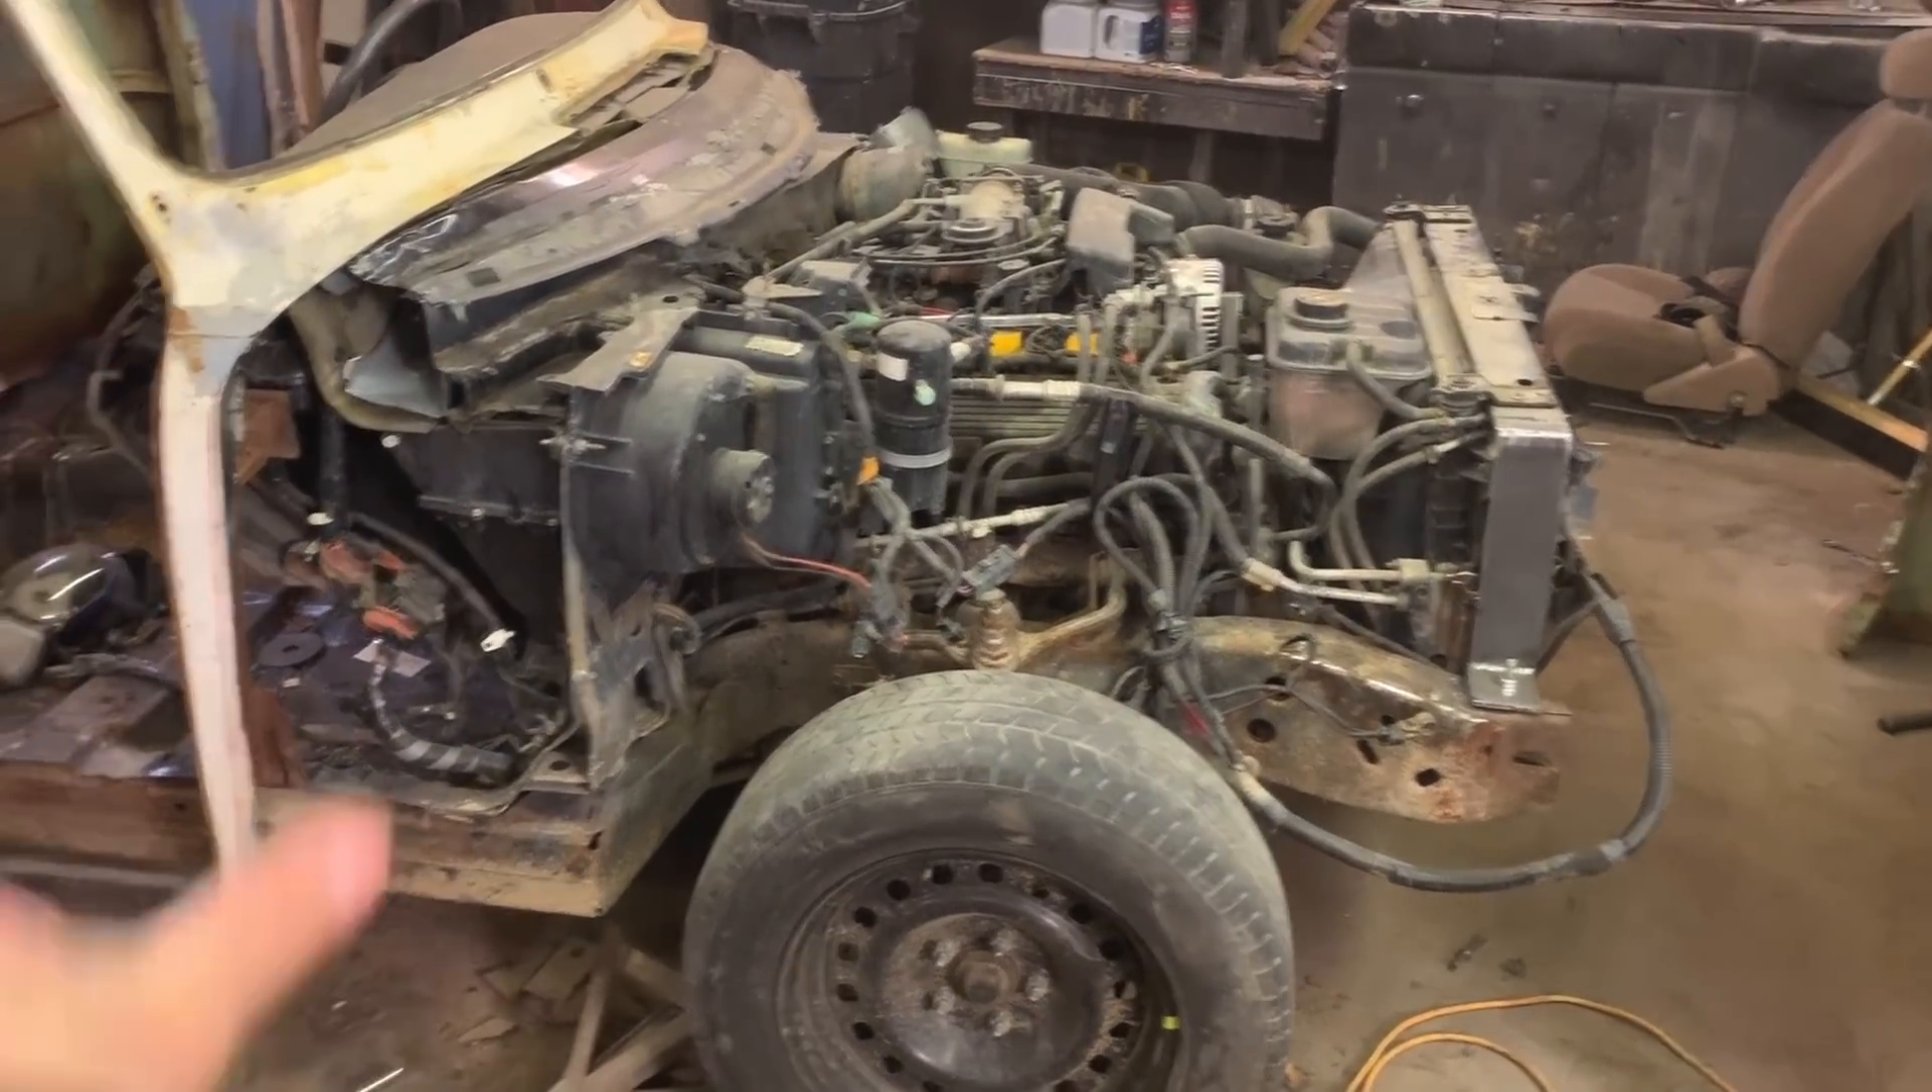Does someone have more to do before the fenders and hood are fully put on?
Yes.